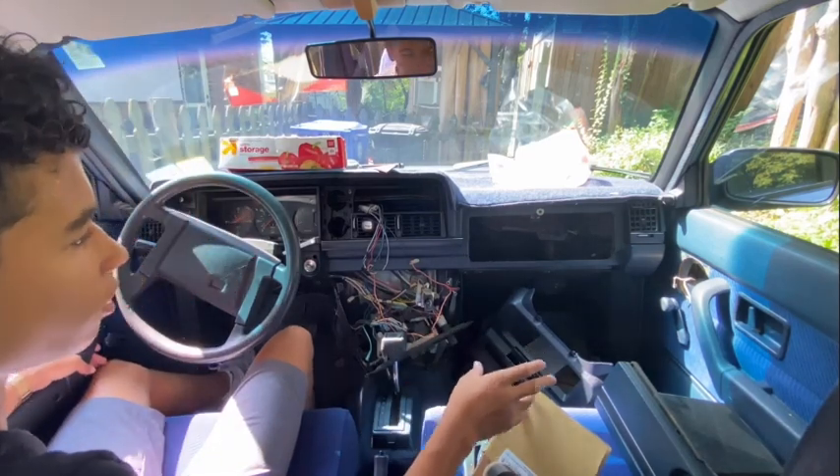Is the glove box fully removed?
Yes.